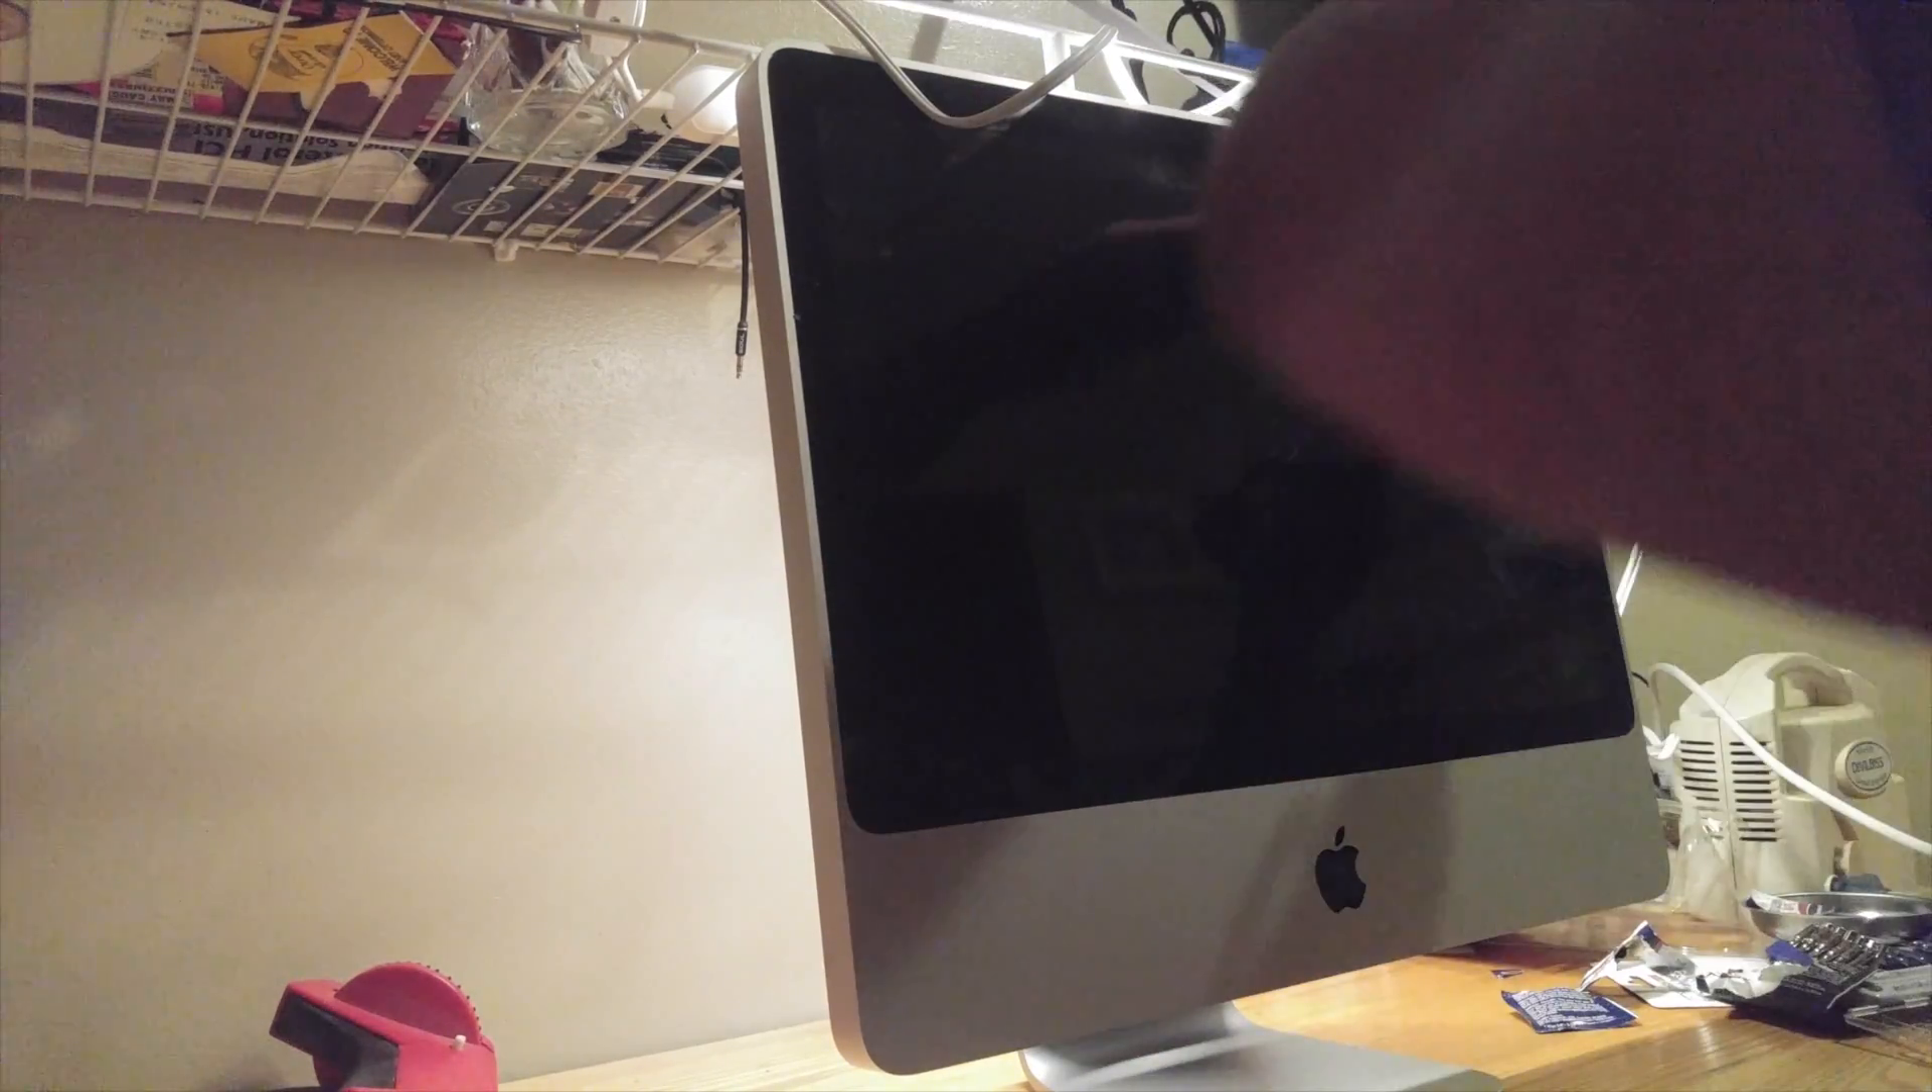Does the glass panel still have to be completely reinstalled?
No.